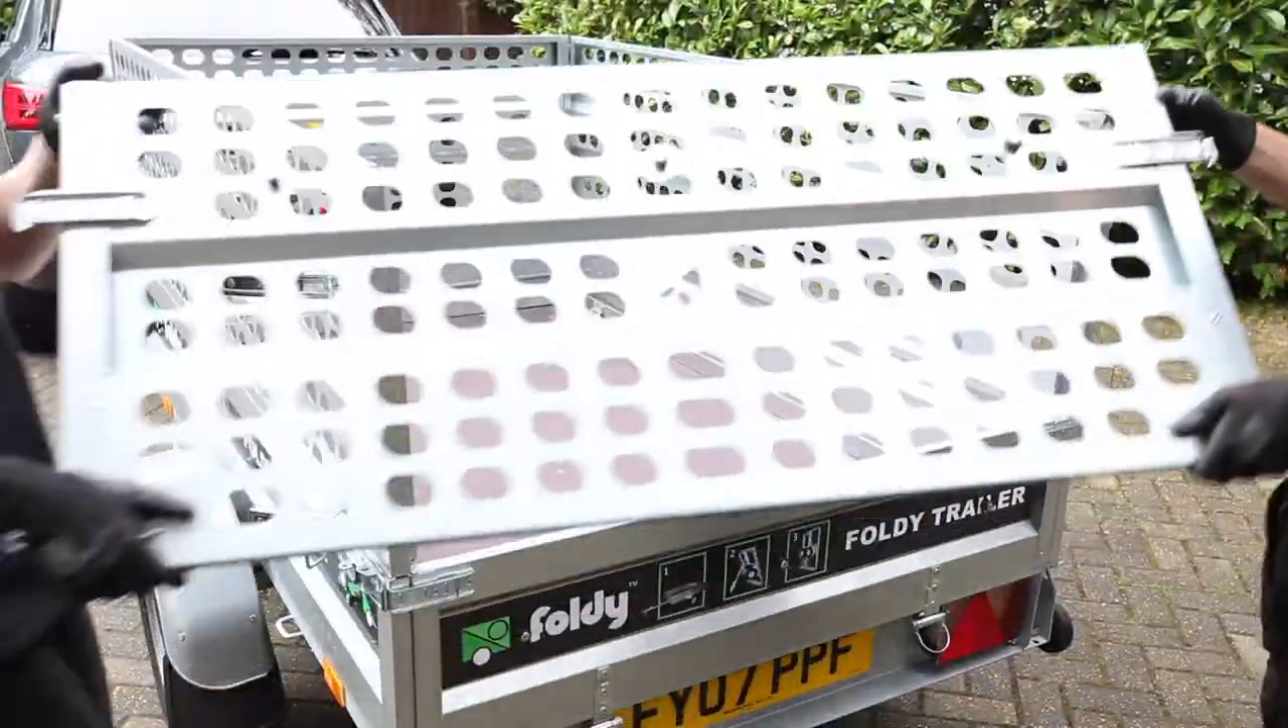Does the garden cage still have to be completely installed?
Yes.